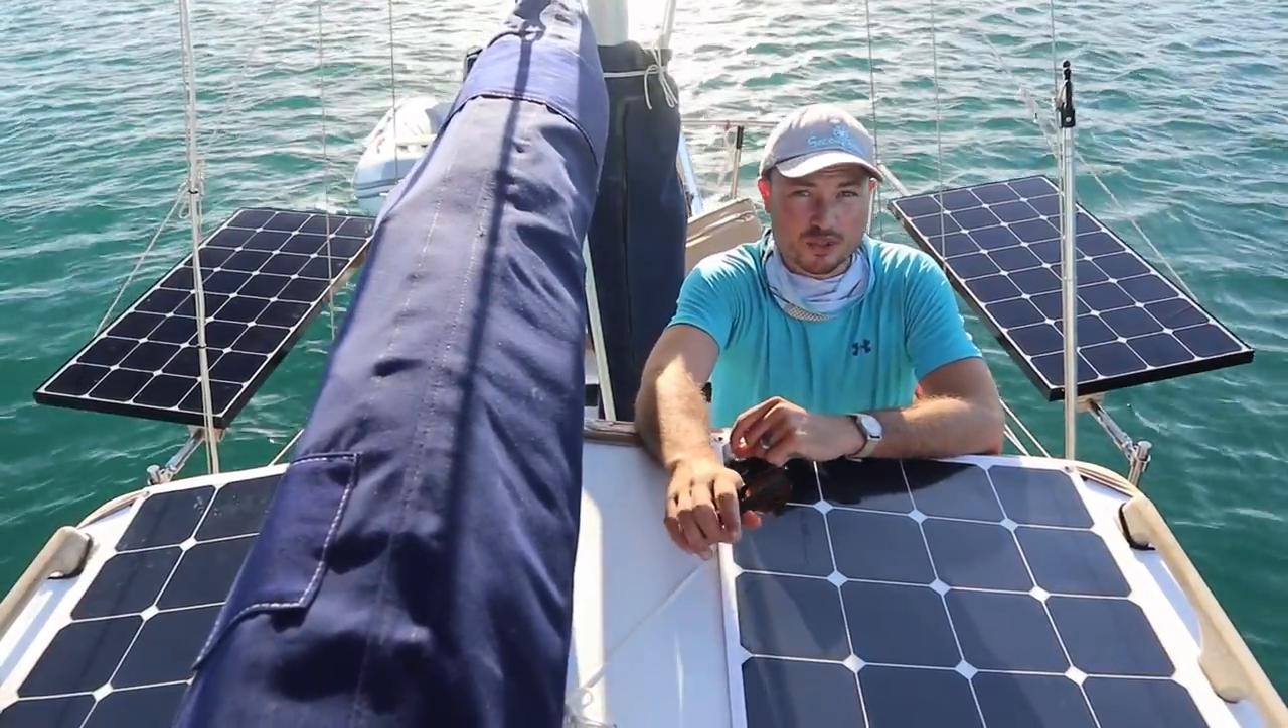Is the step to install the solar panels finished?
Yes.